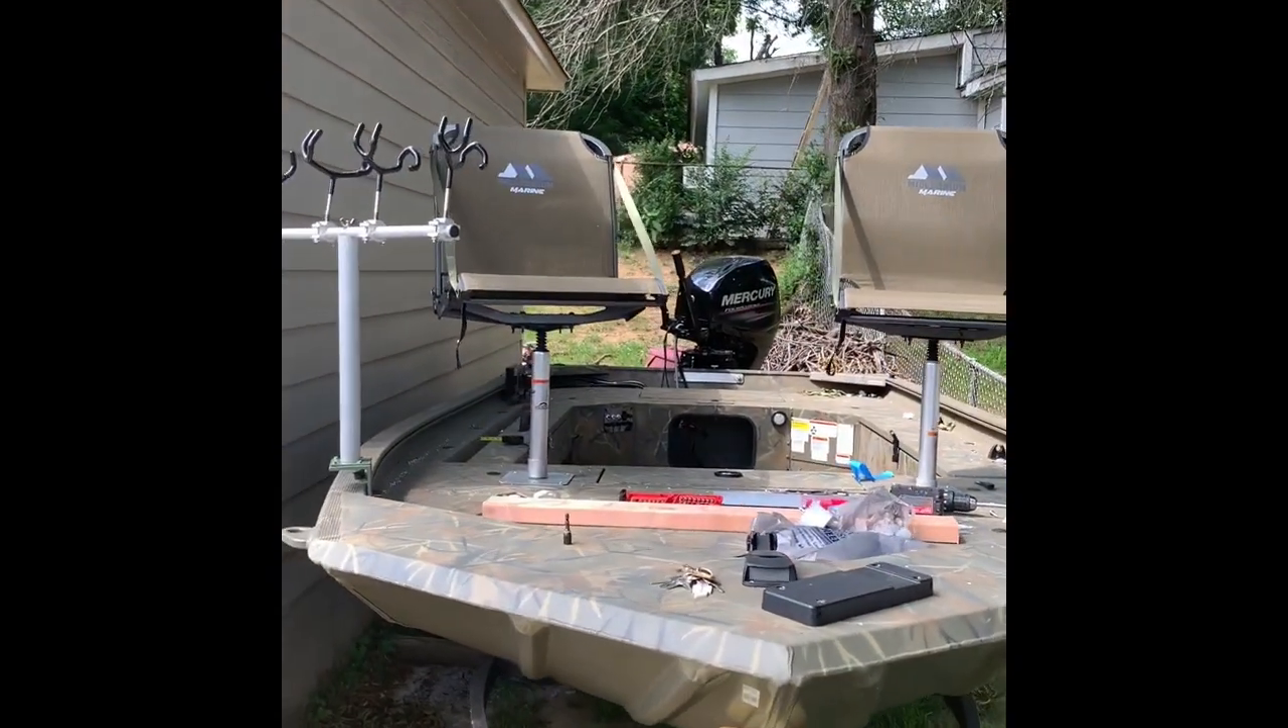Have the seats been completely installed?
Yes.